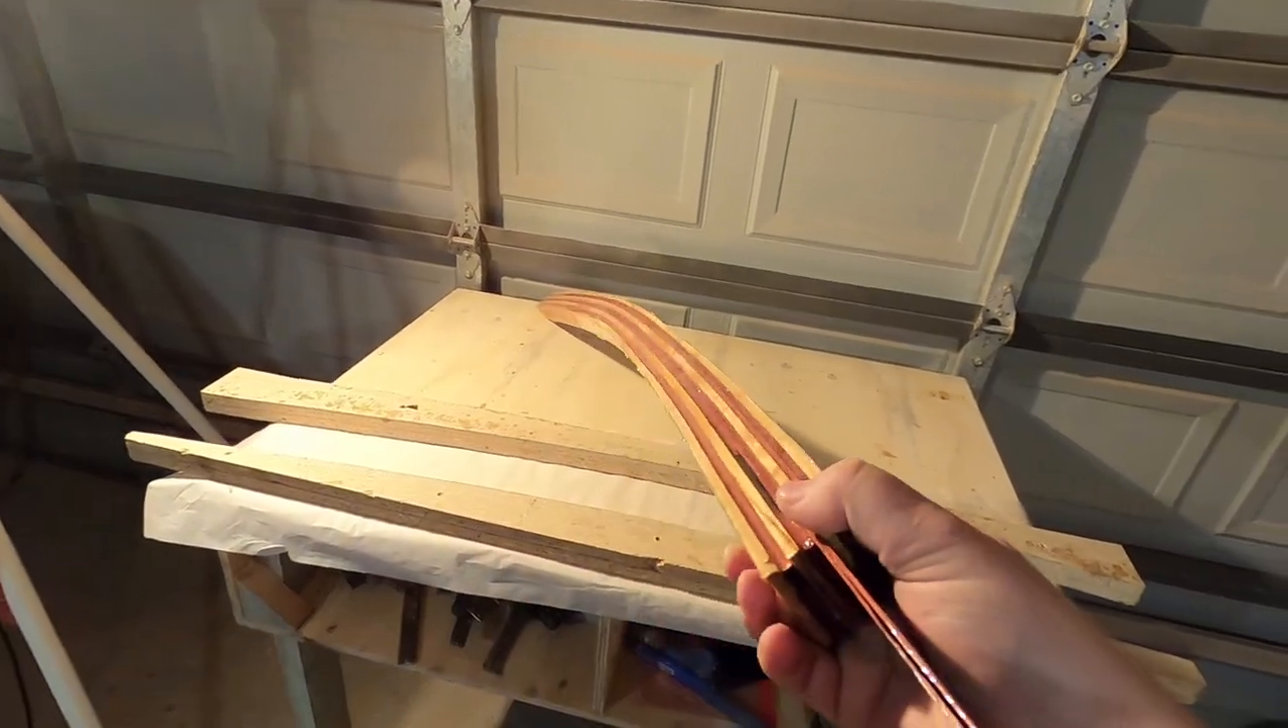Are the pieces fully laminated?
Yes.